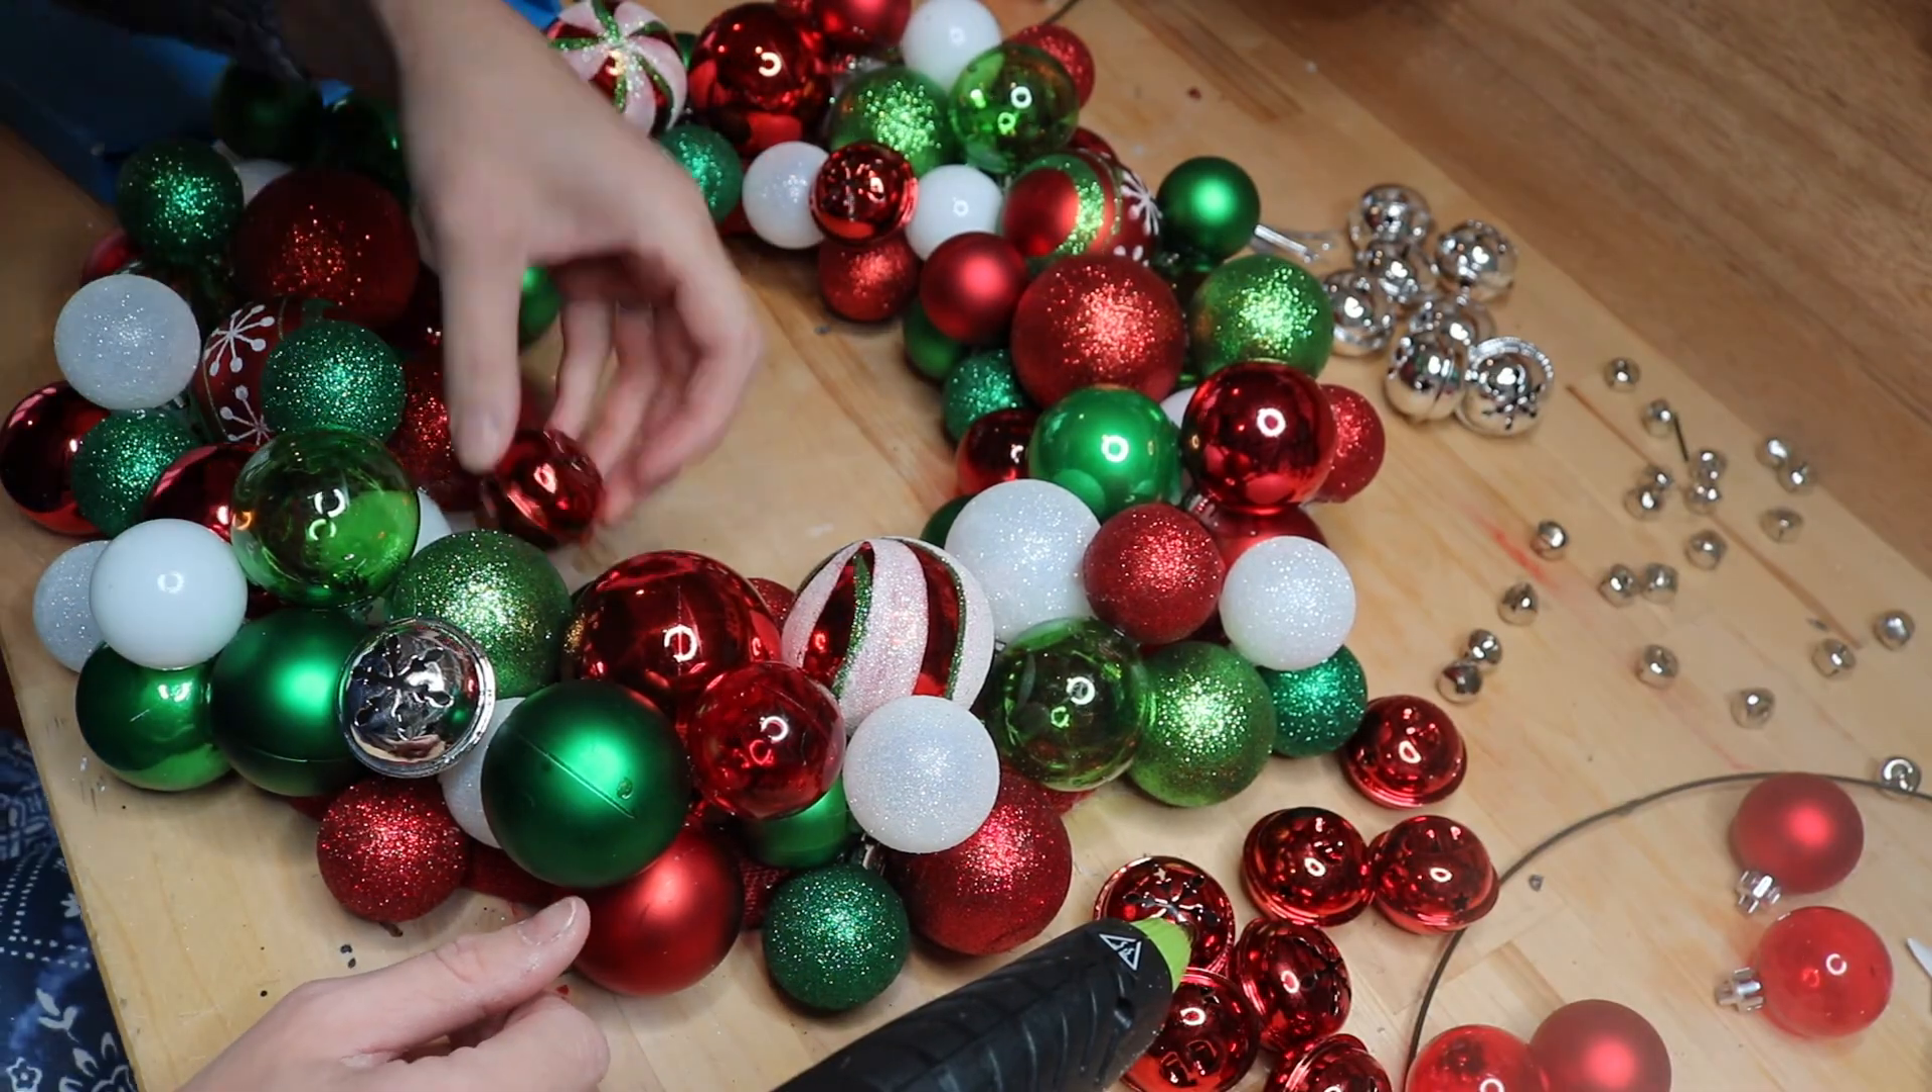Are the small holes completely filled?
No.